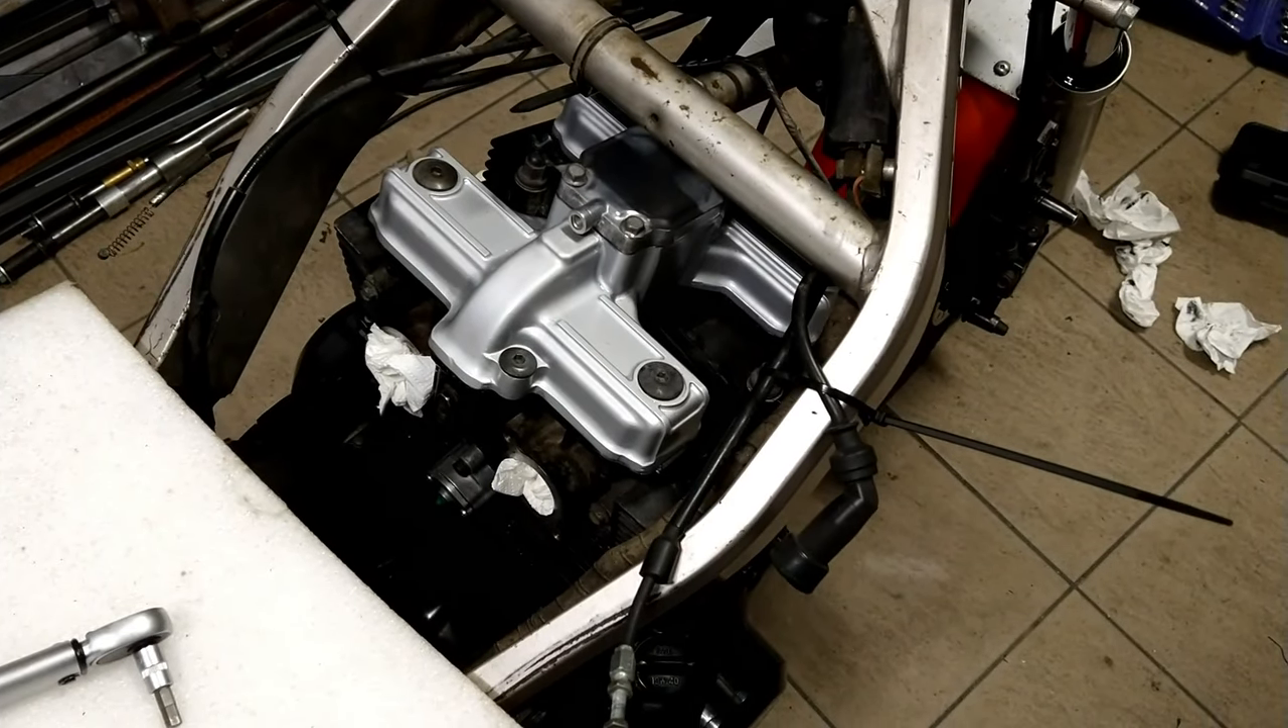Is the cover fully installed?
Yes.